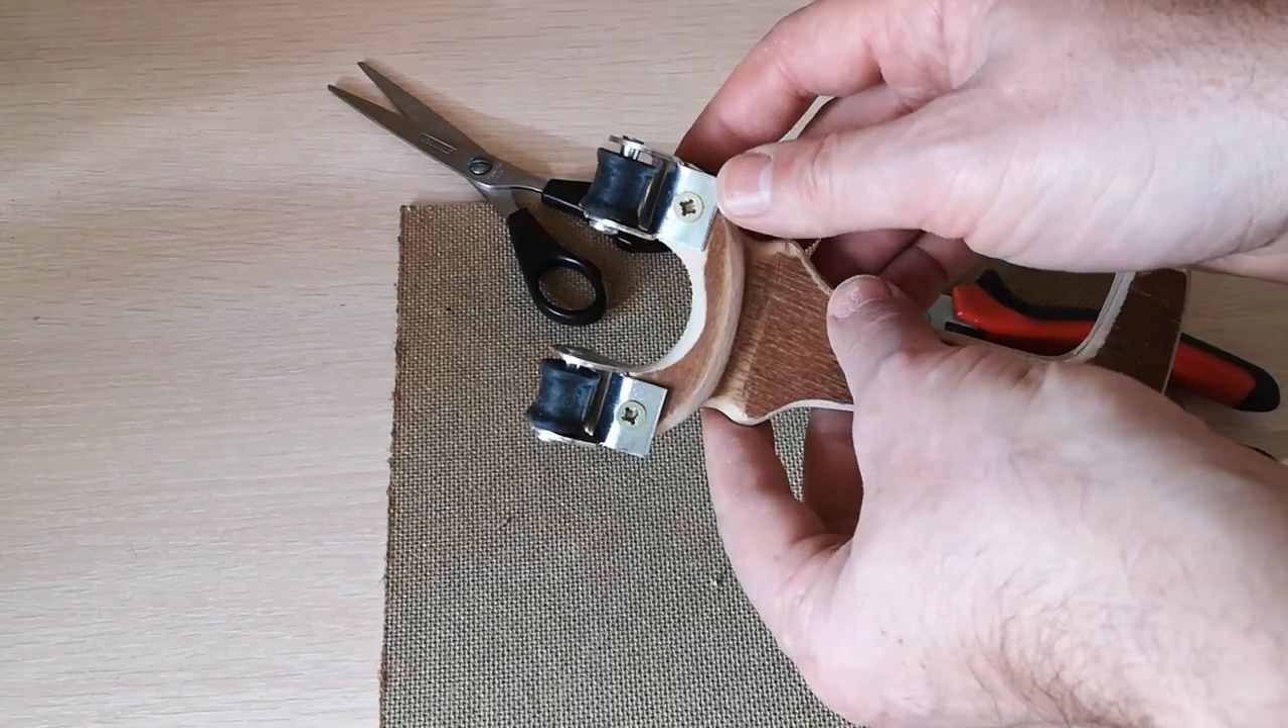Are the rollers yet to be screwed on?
No.